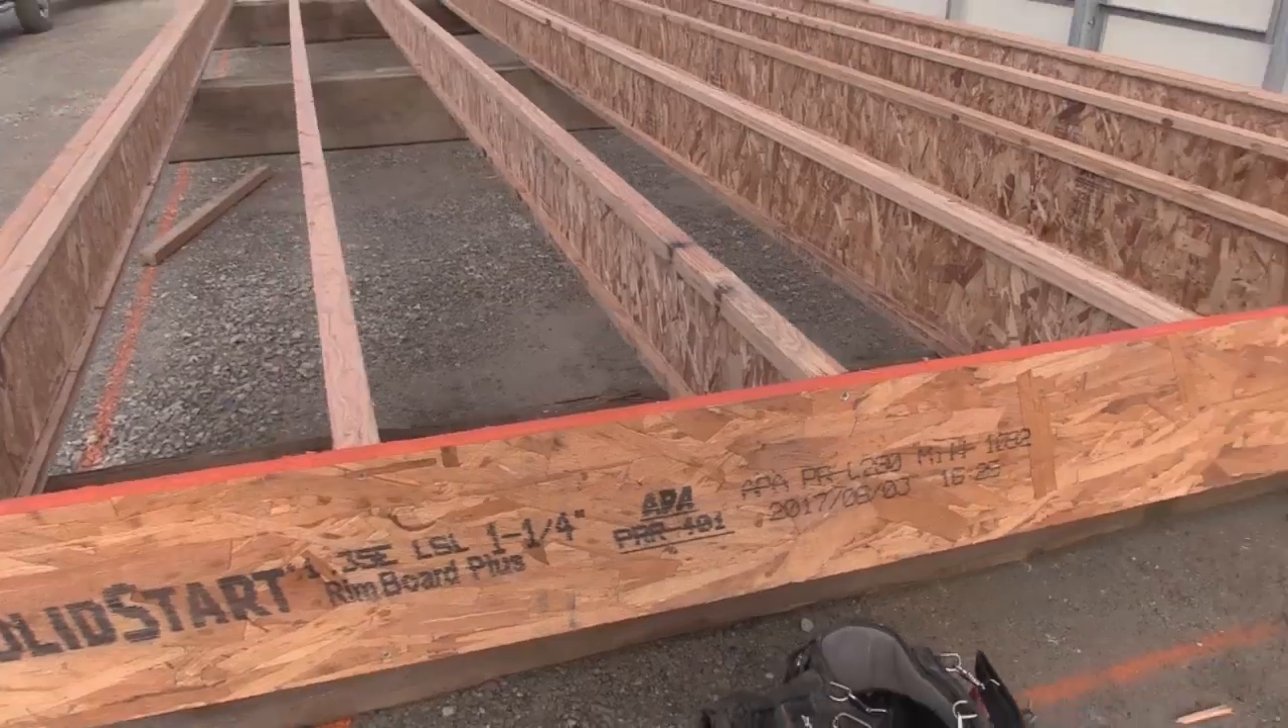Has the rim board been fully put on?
Yes.